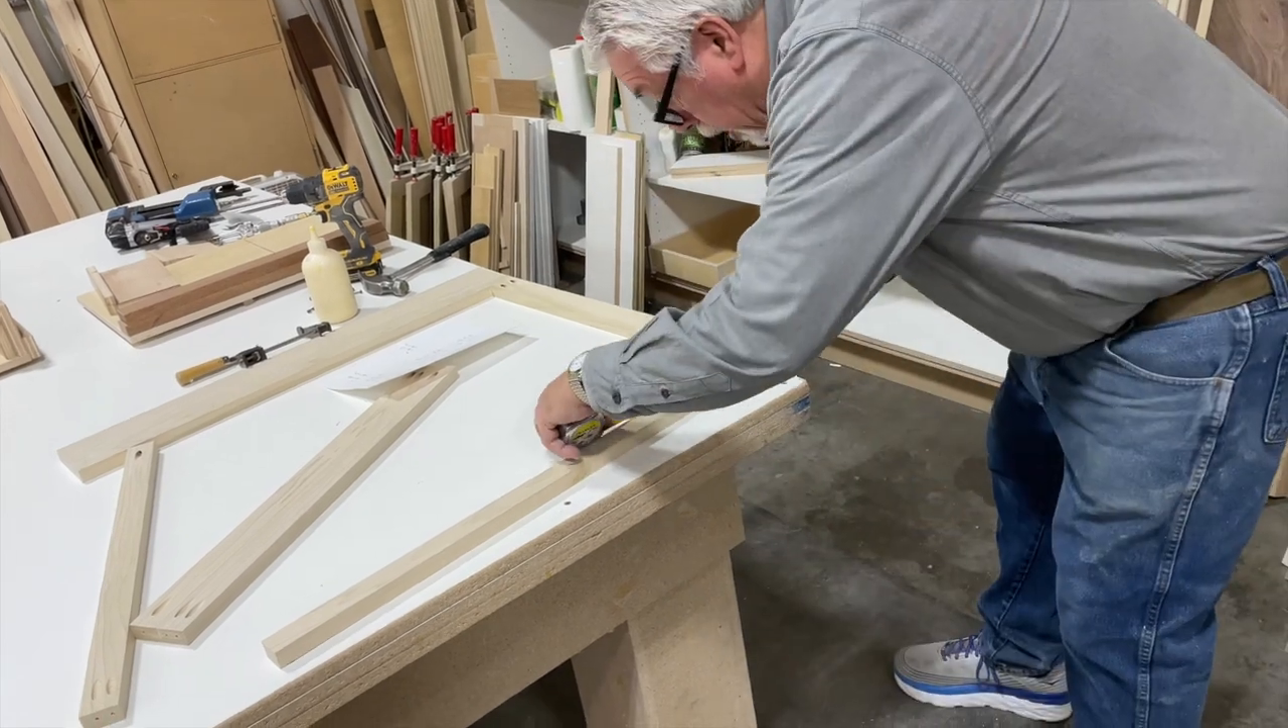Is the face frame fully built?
No.